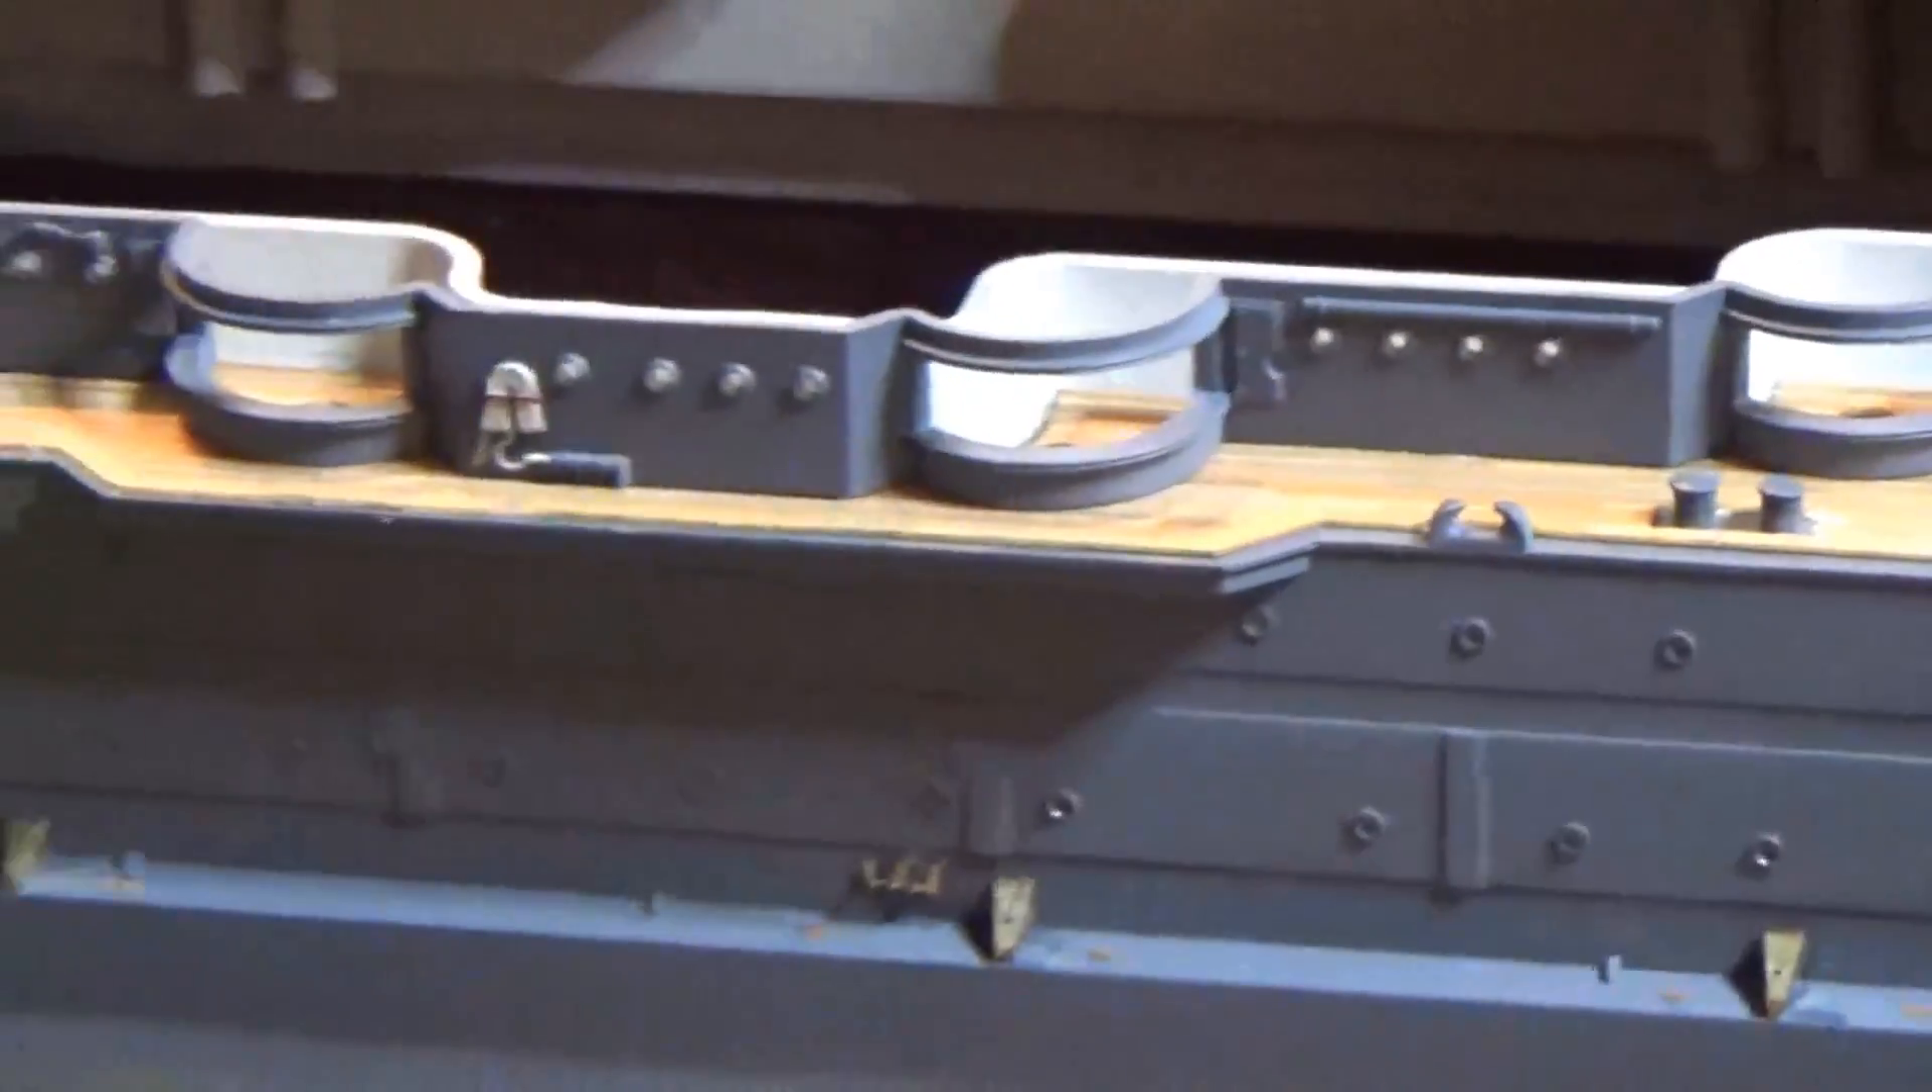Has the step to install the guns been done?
No.